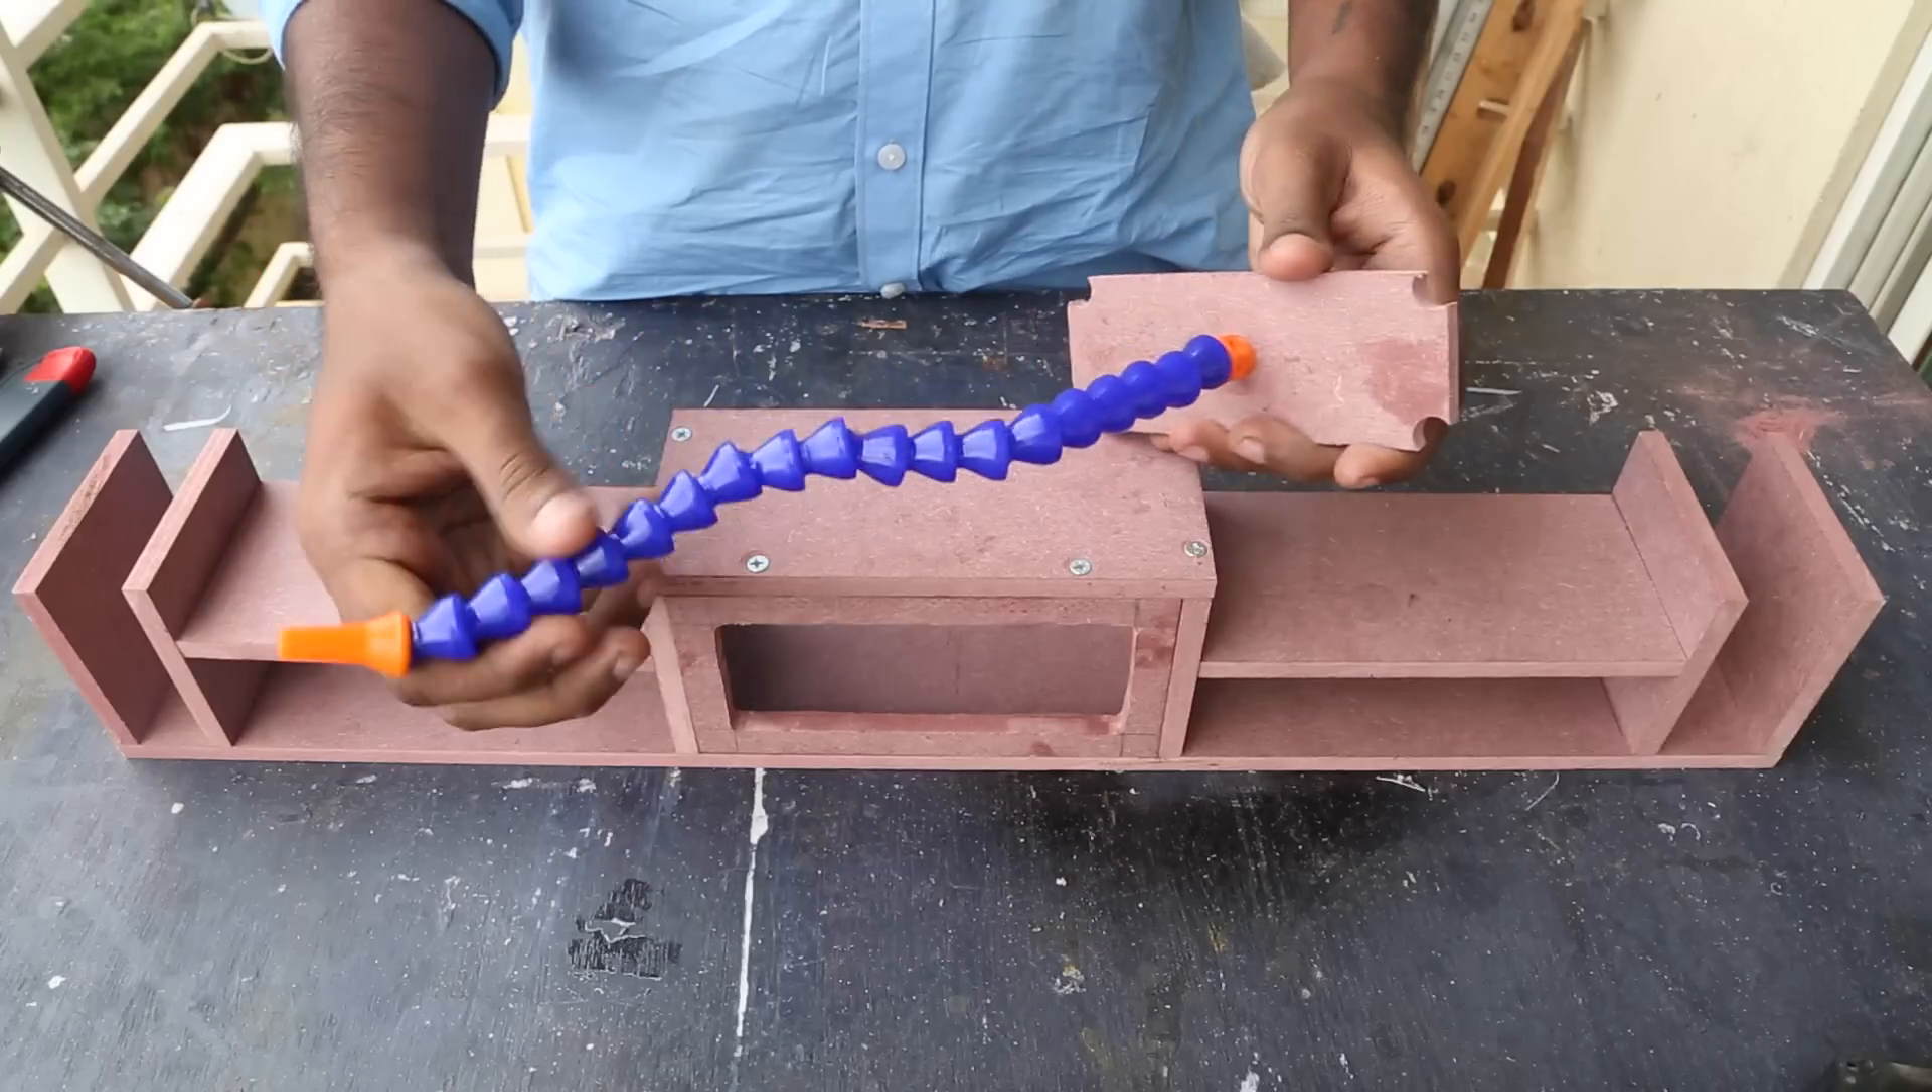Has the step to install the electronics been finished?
No.